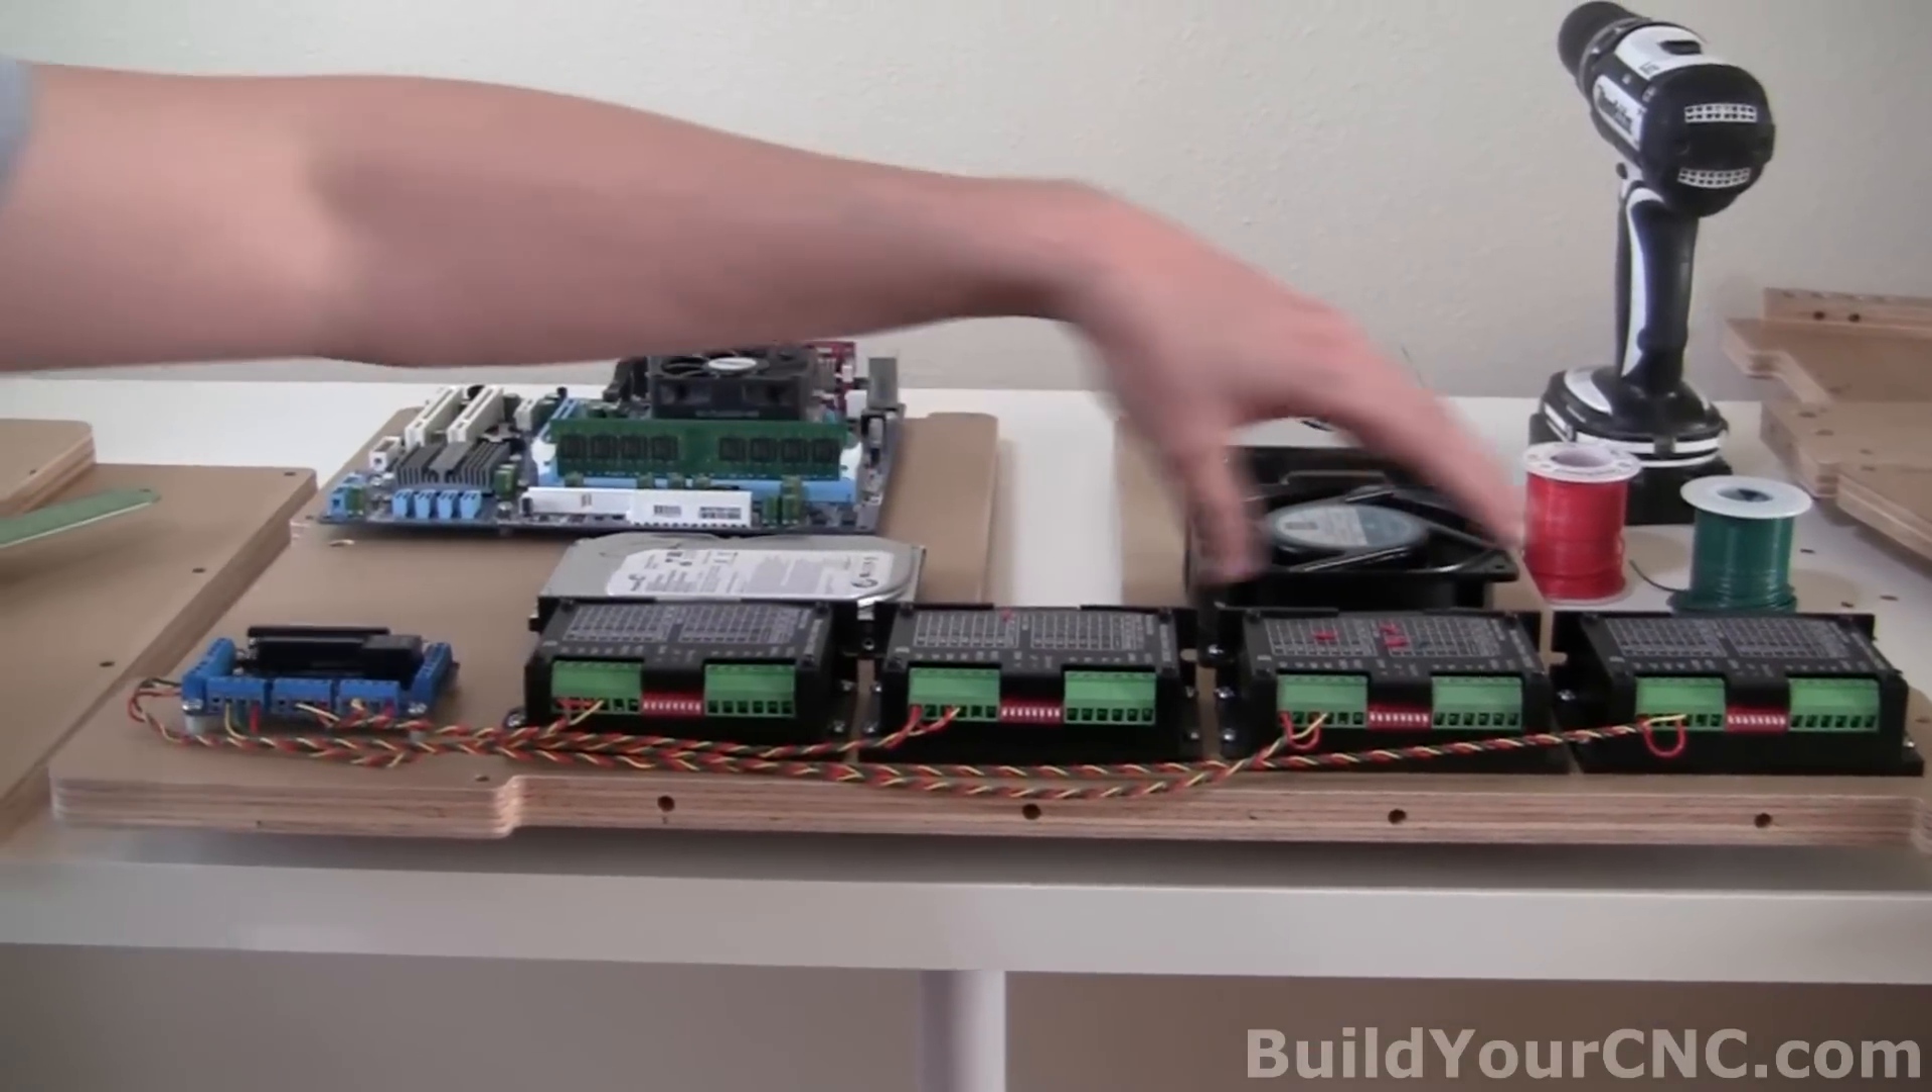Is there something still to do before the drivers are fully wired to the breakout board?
No.